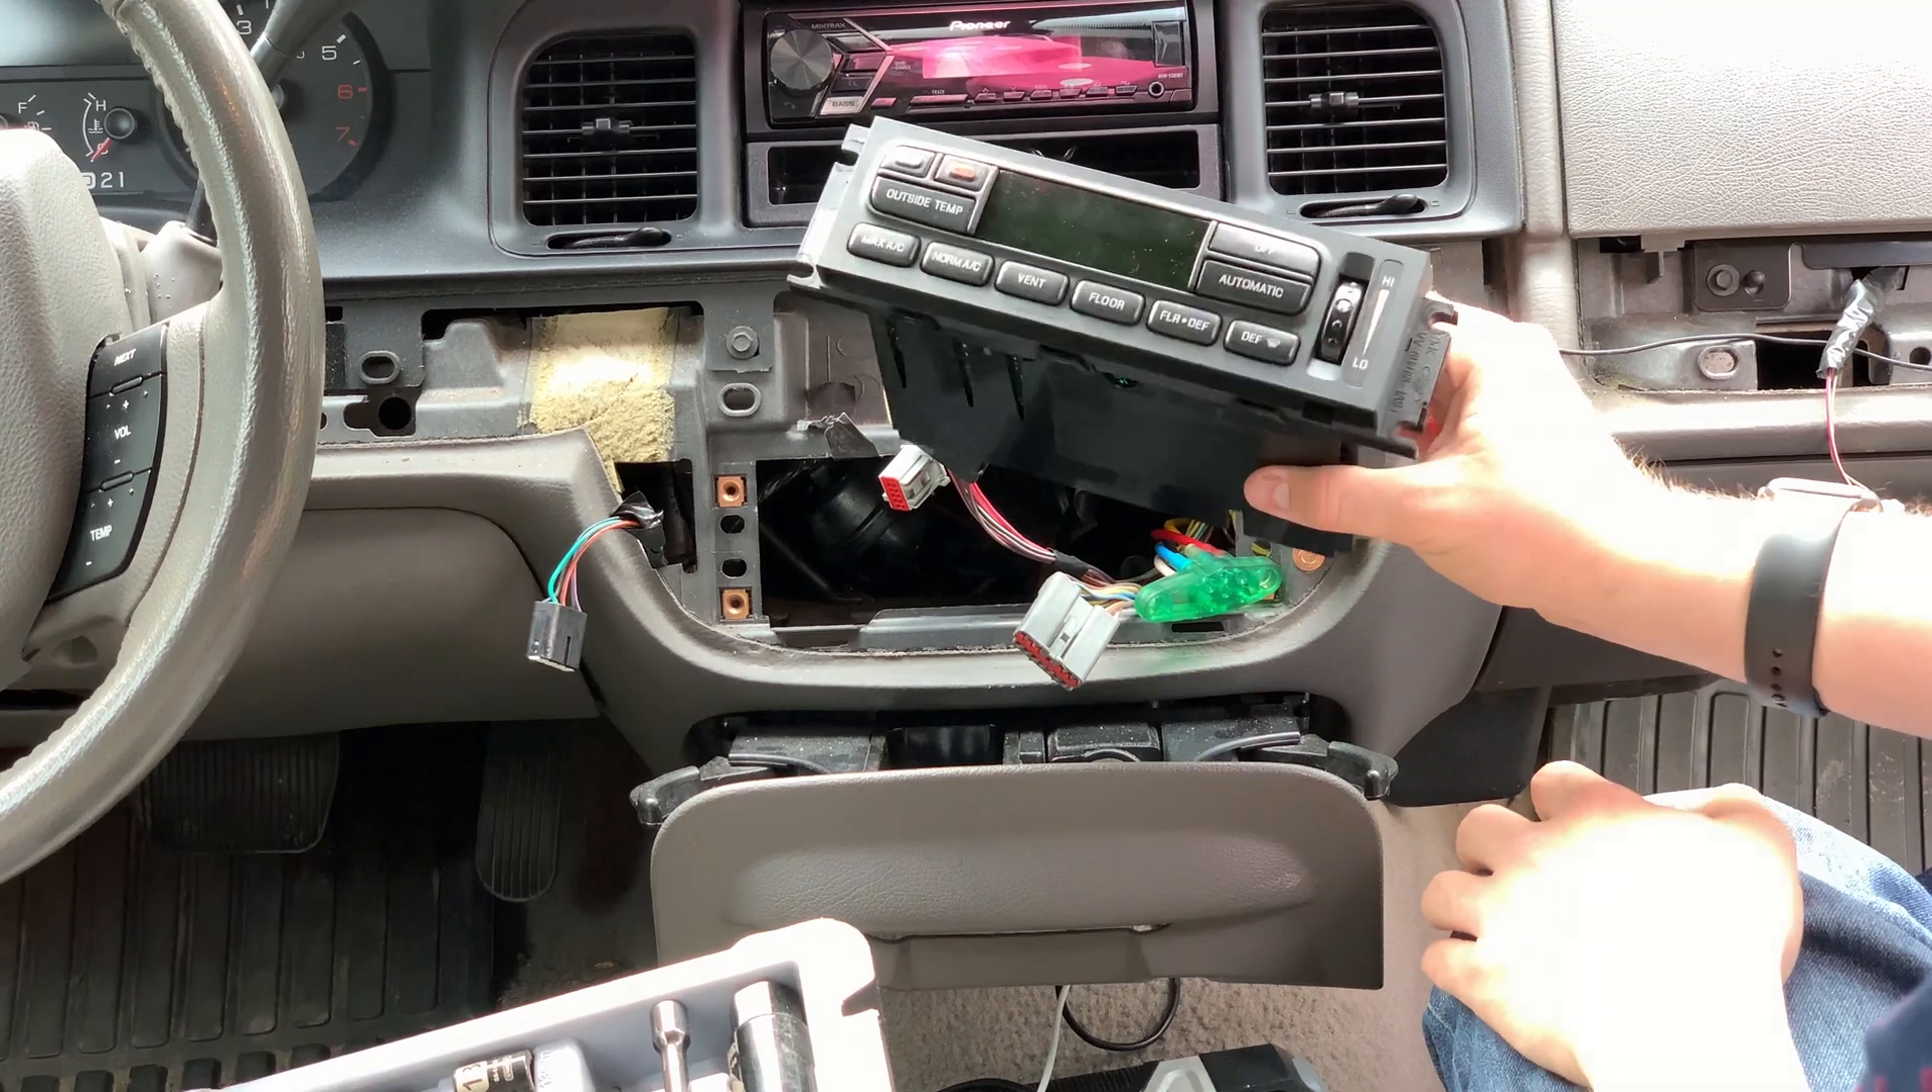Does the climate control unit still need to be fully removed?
No.